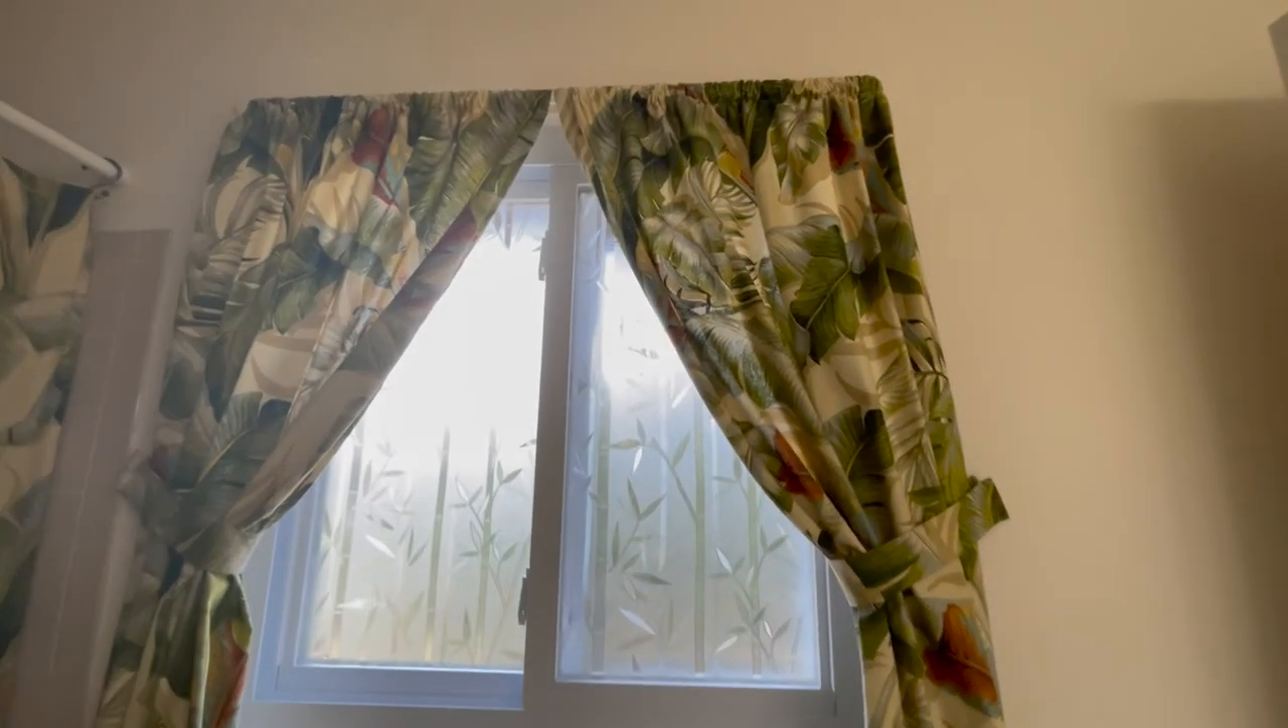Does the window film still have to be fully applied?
No.